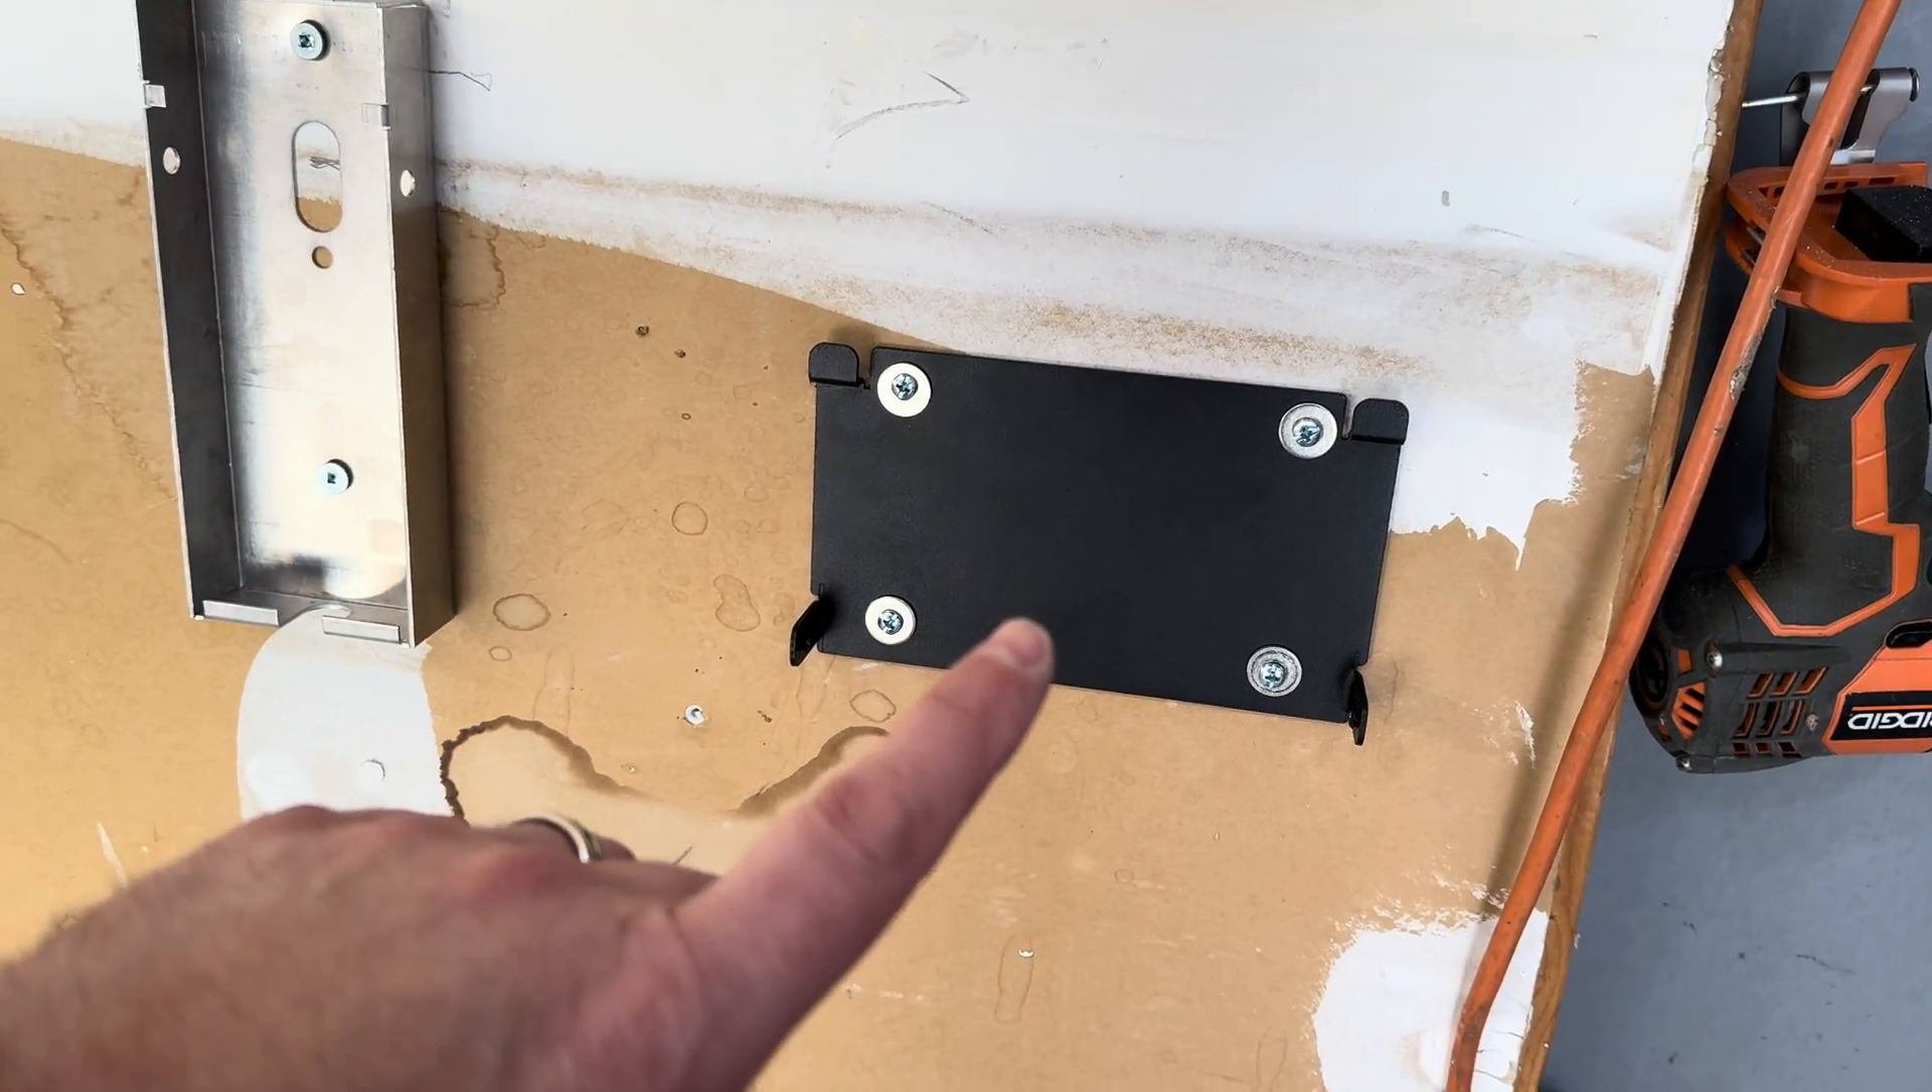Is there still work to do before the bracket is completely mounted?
No.